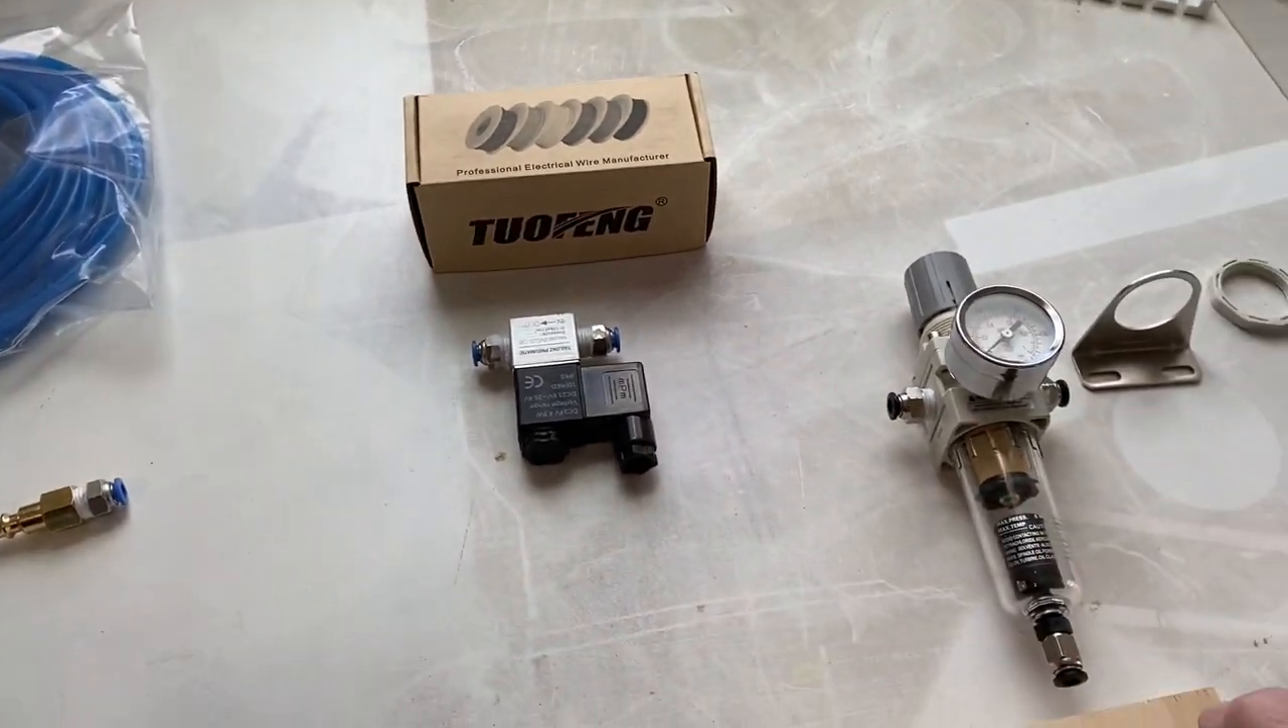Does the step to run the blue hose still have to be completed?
Yes.